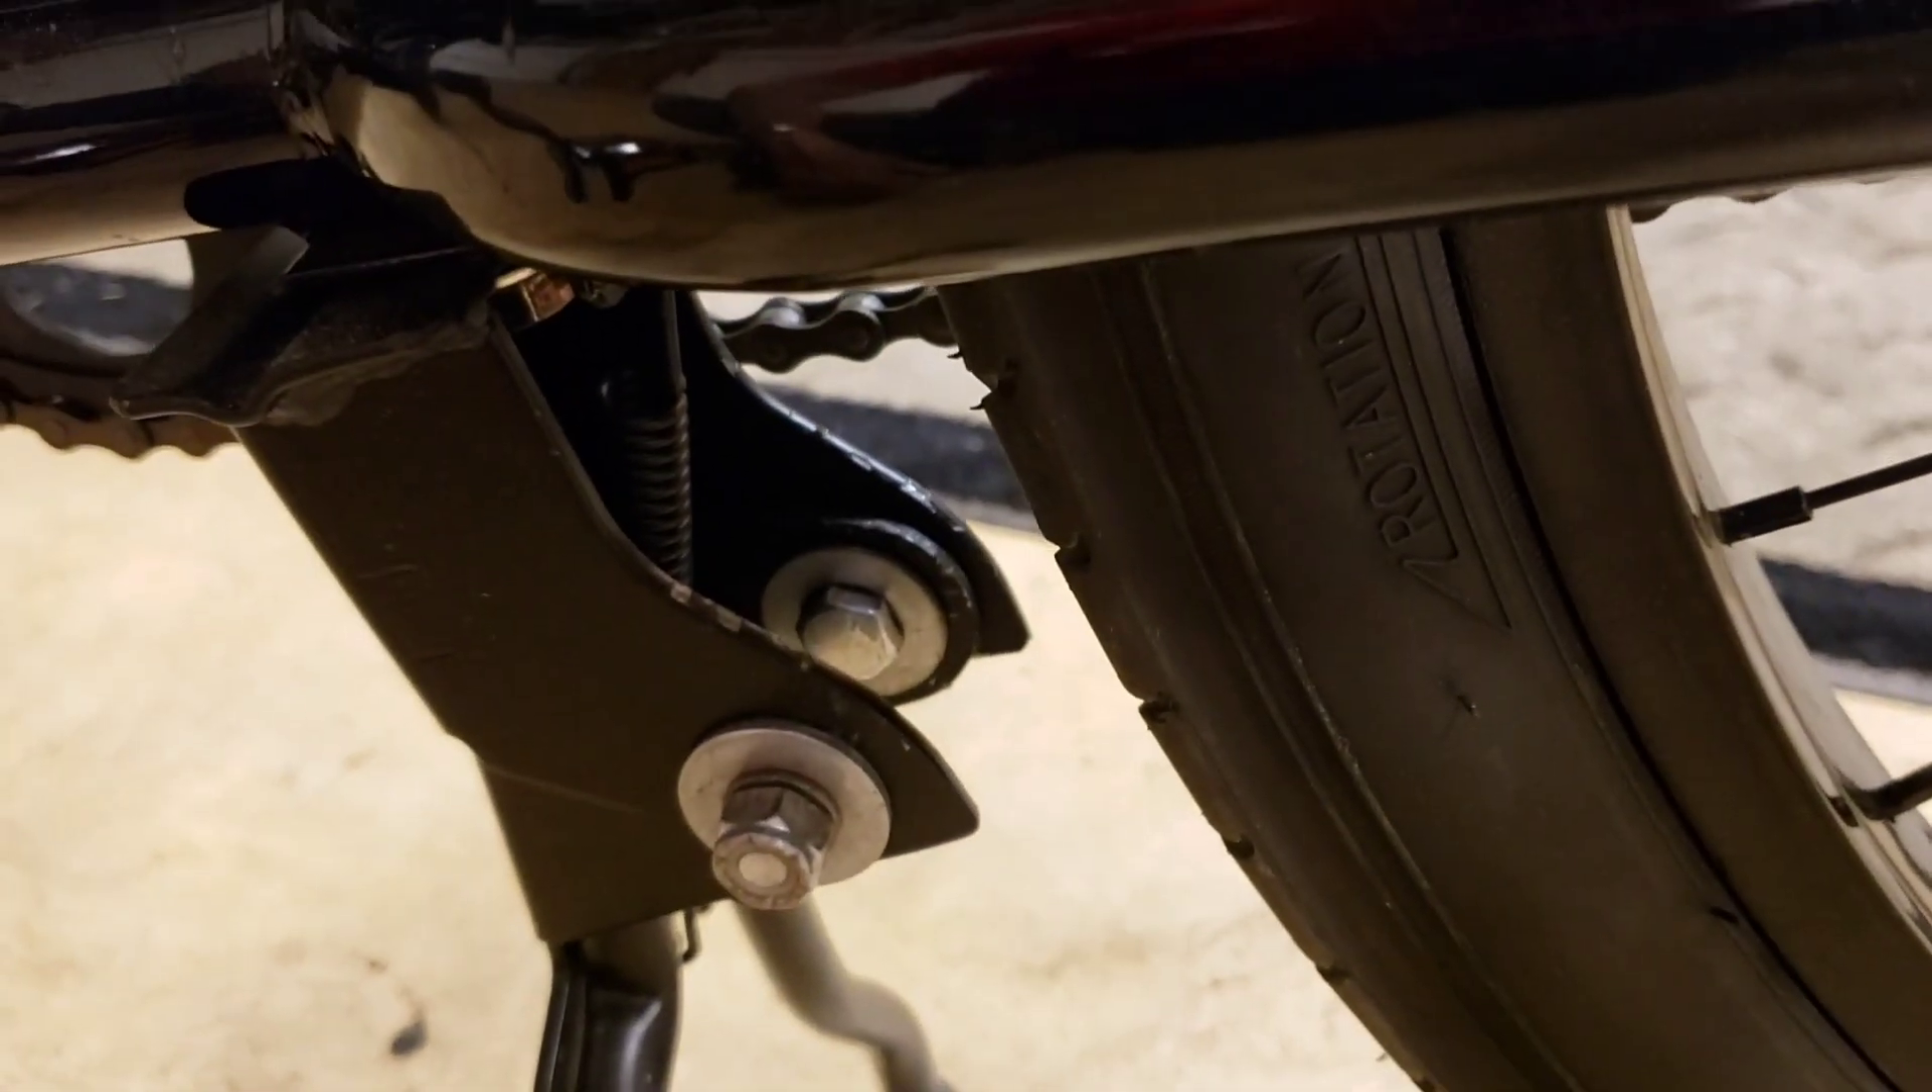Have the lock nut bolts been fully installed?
Yes.